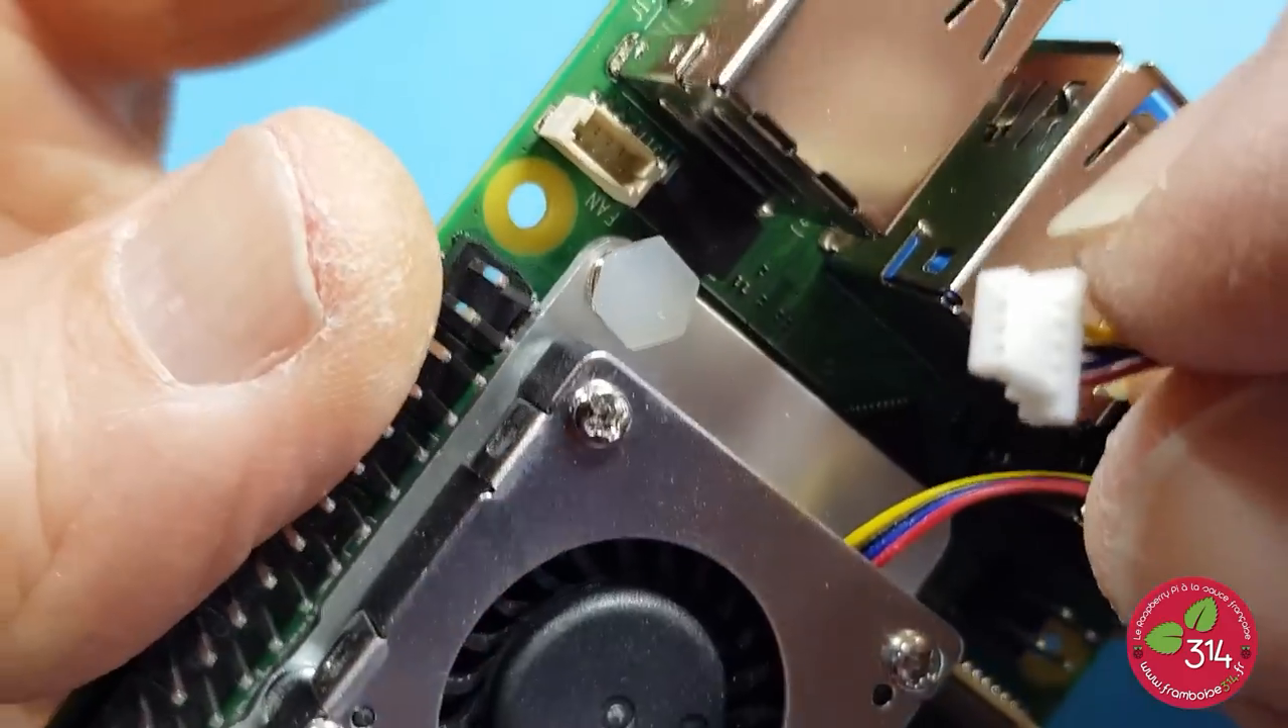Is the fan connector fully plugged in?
No.